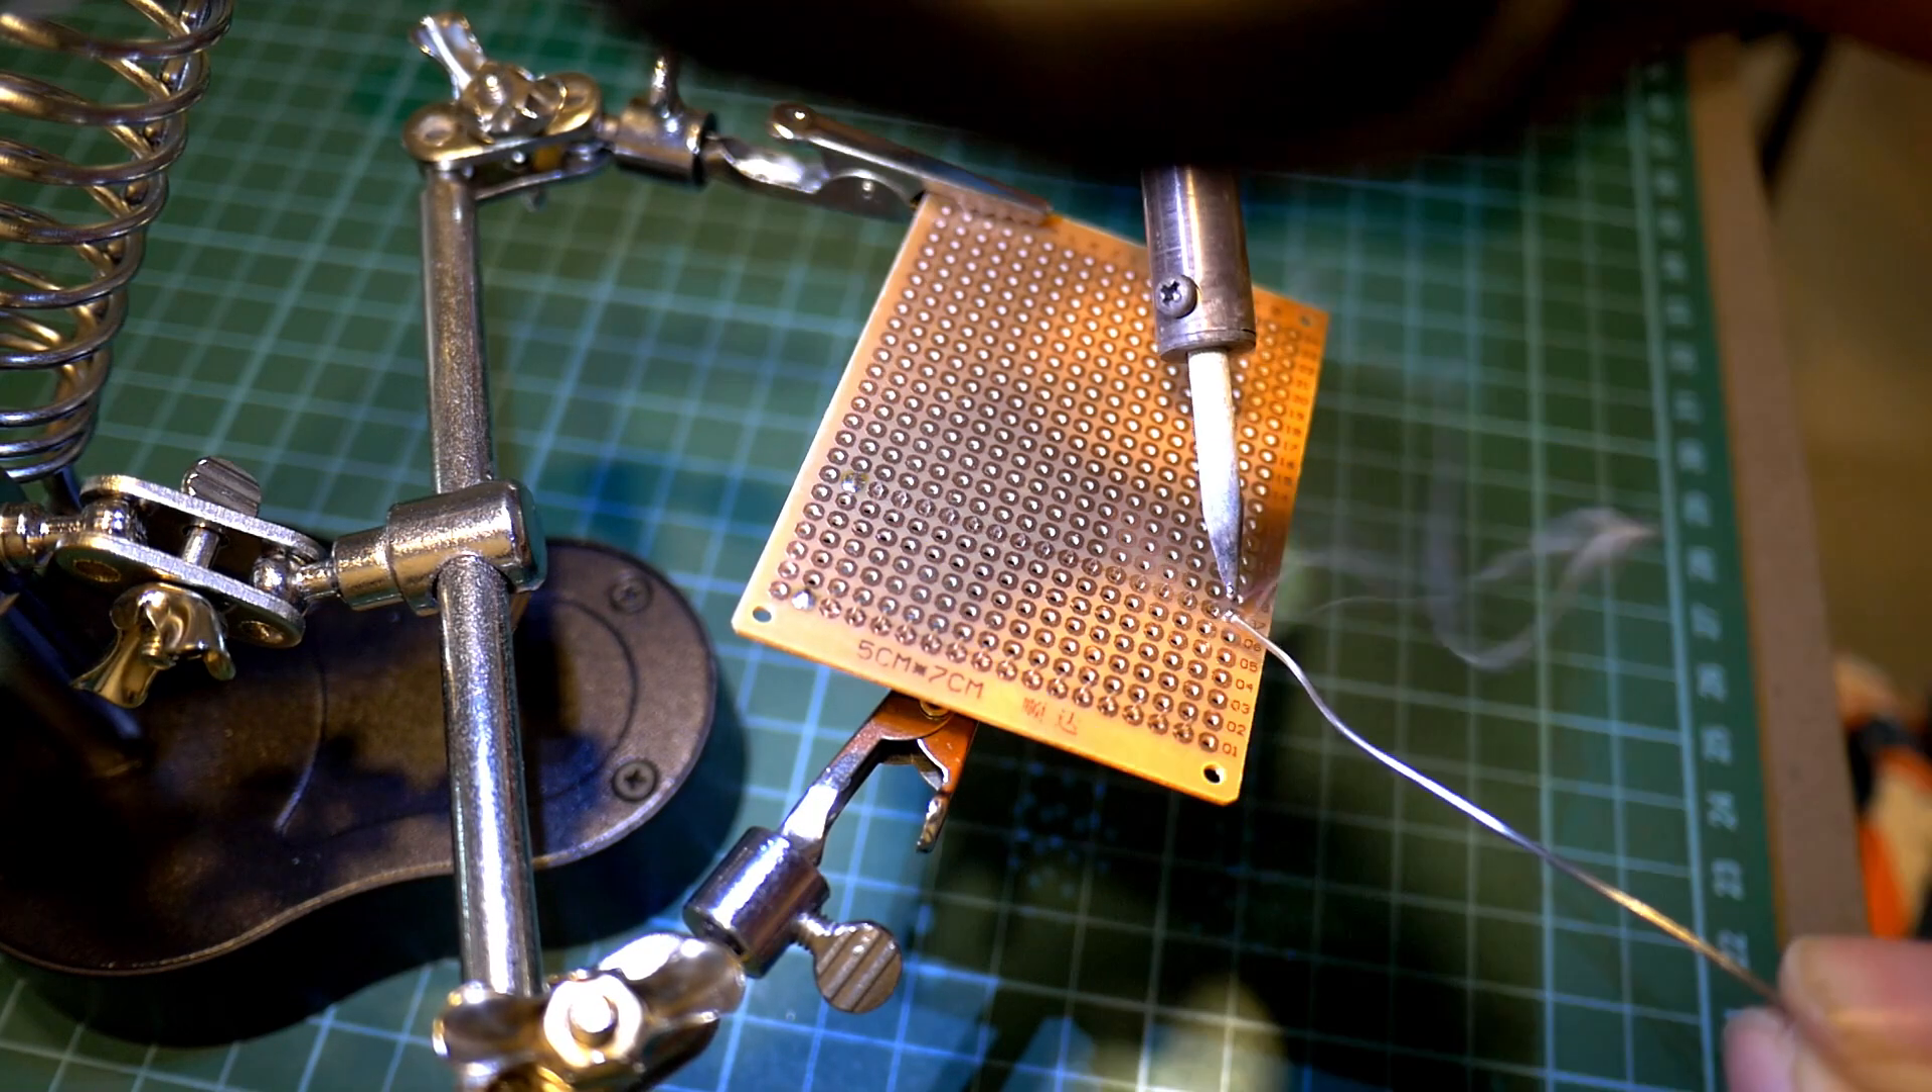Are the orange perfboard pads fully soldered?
No.